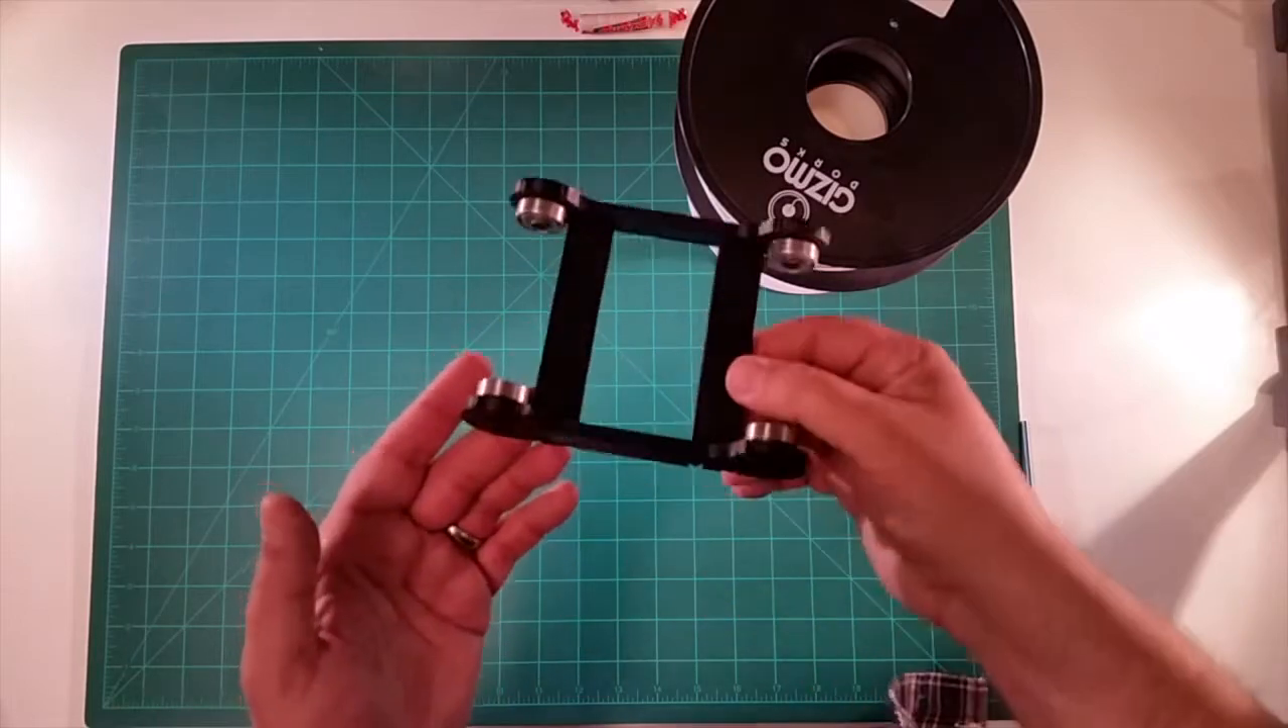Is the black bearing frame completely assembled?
Yes.